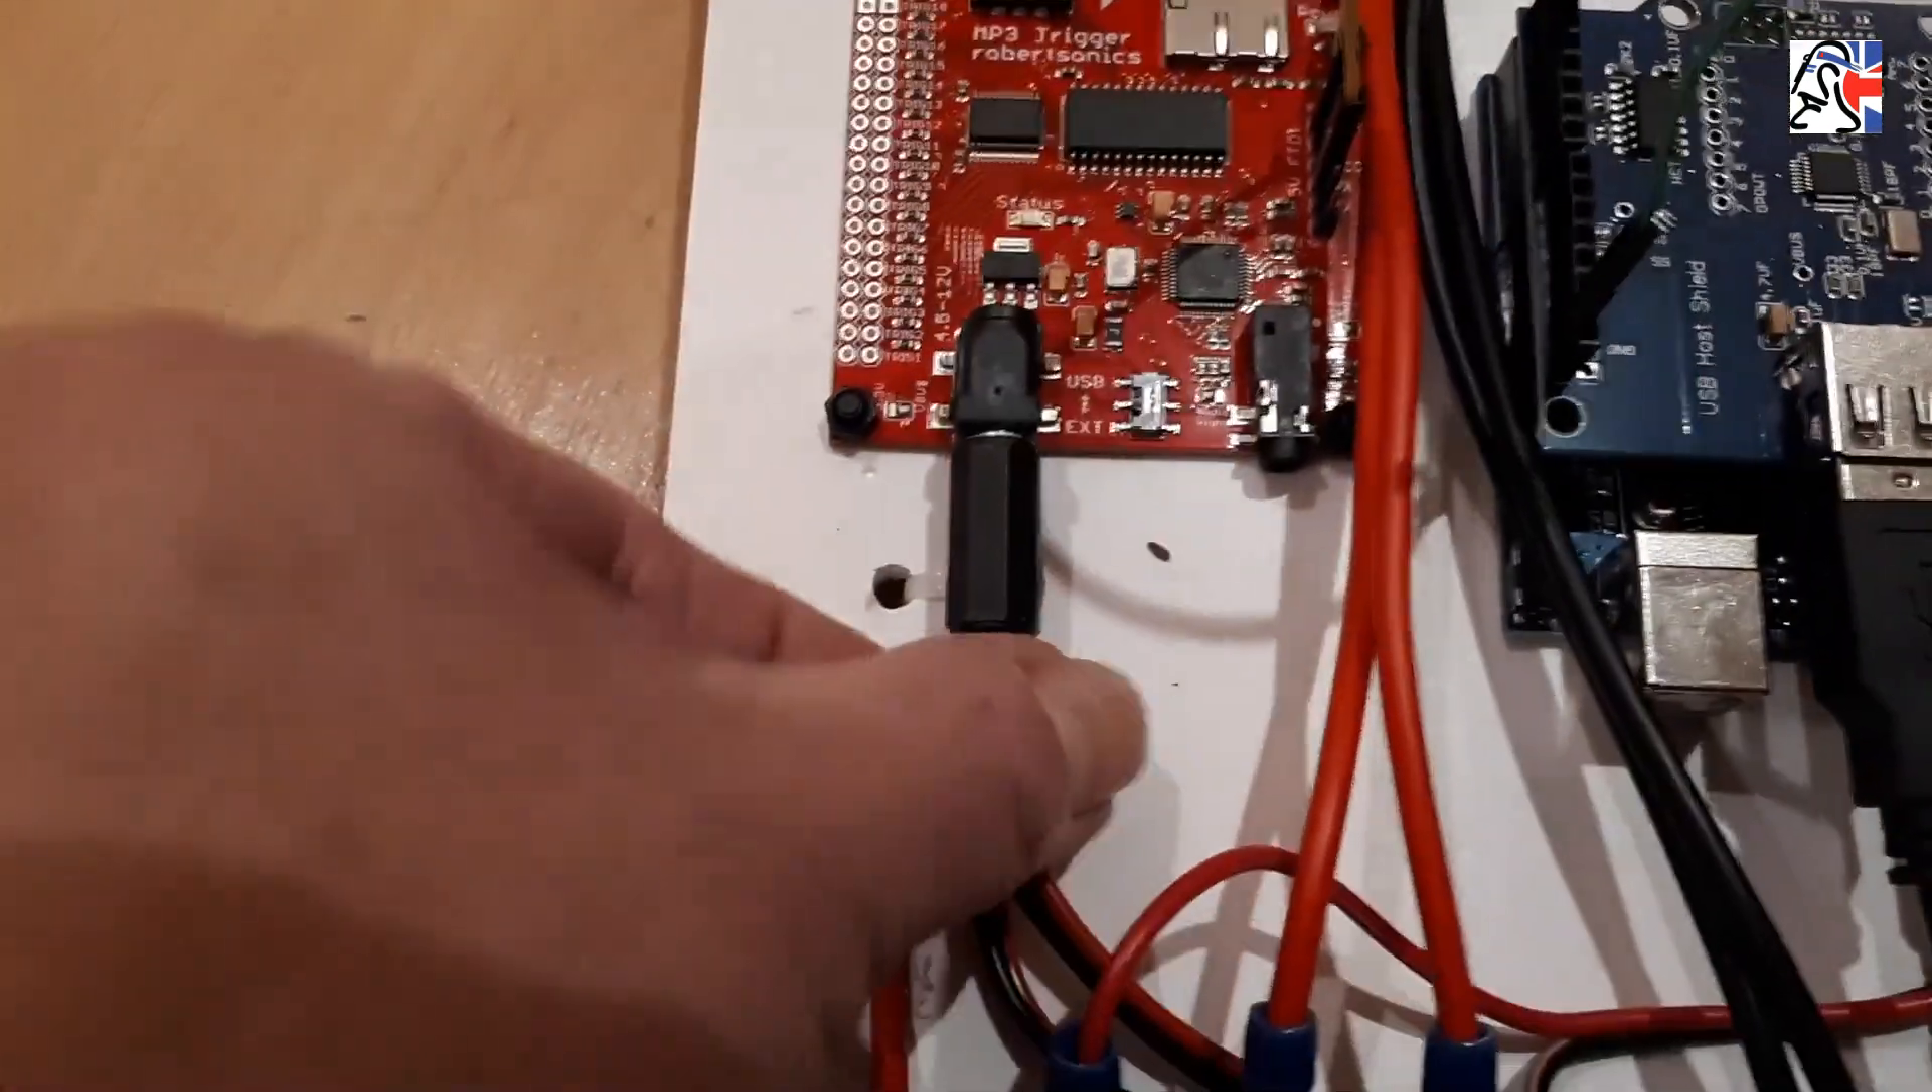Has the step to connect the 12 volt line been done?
Yes.